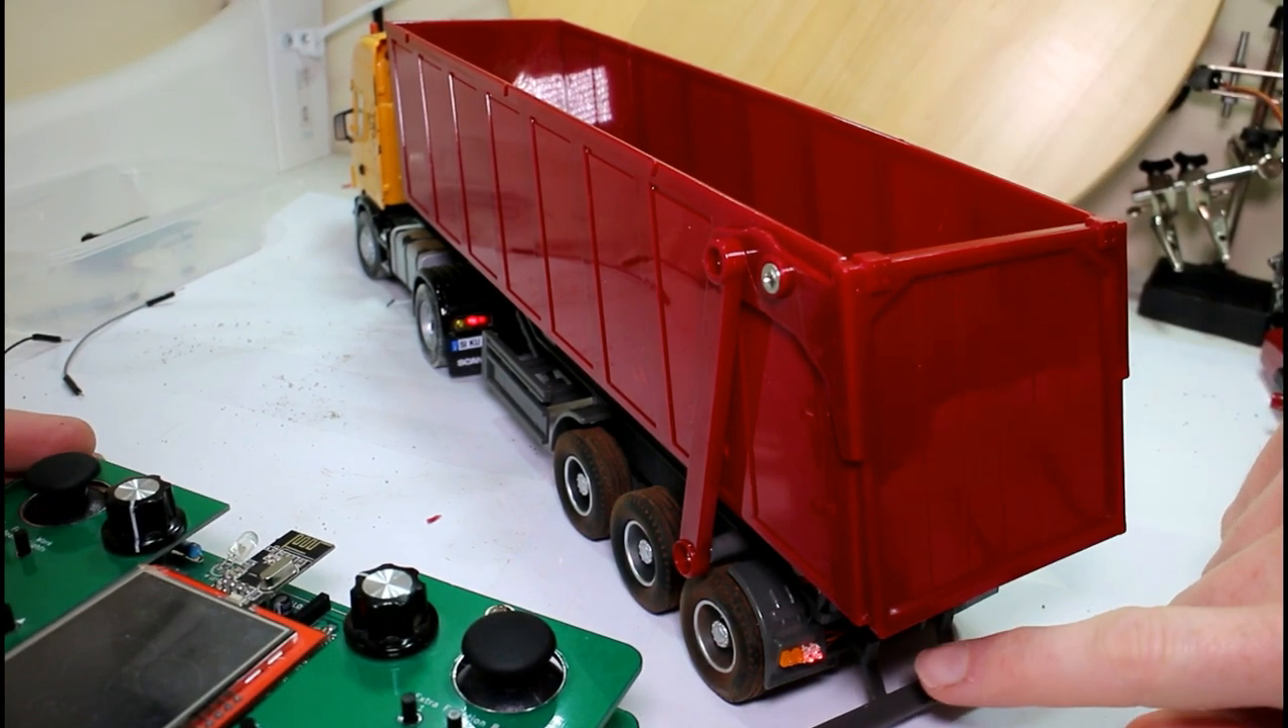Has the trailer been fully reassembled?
Yes.